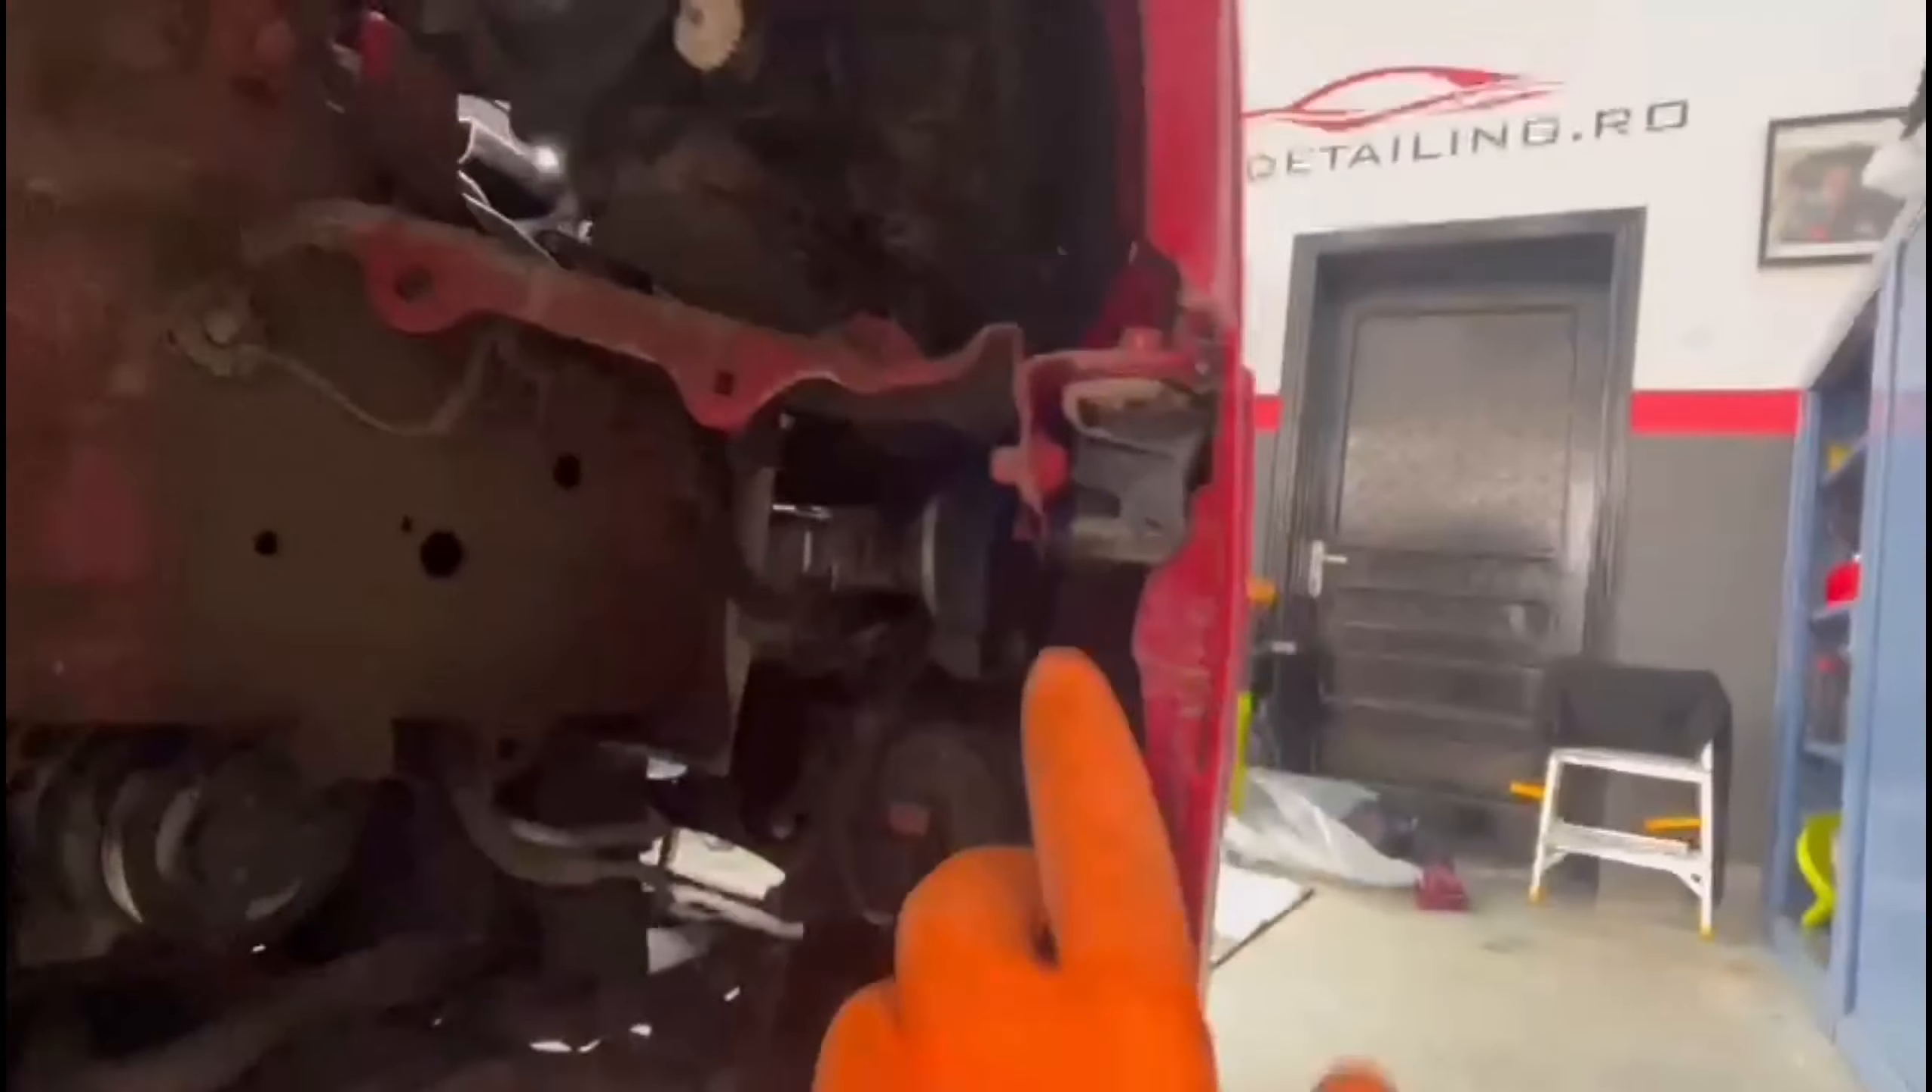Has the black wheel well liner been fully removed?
Yes.